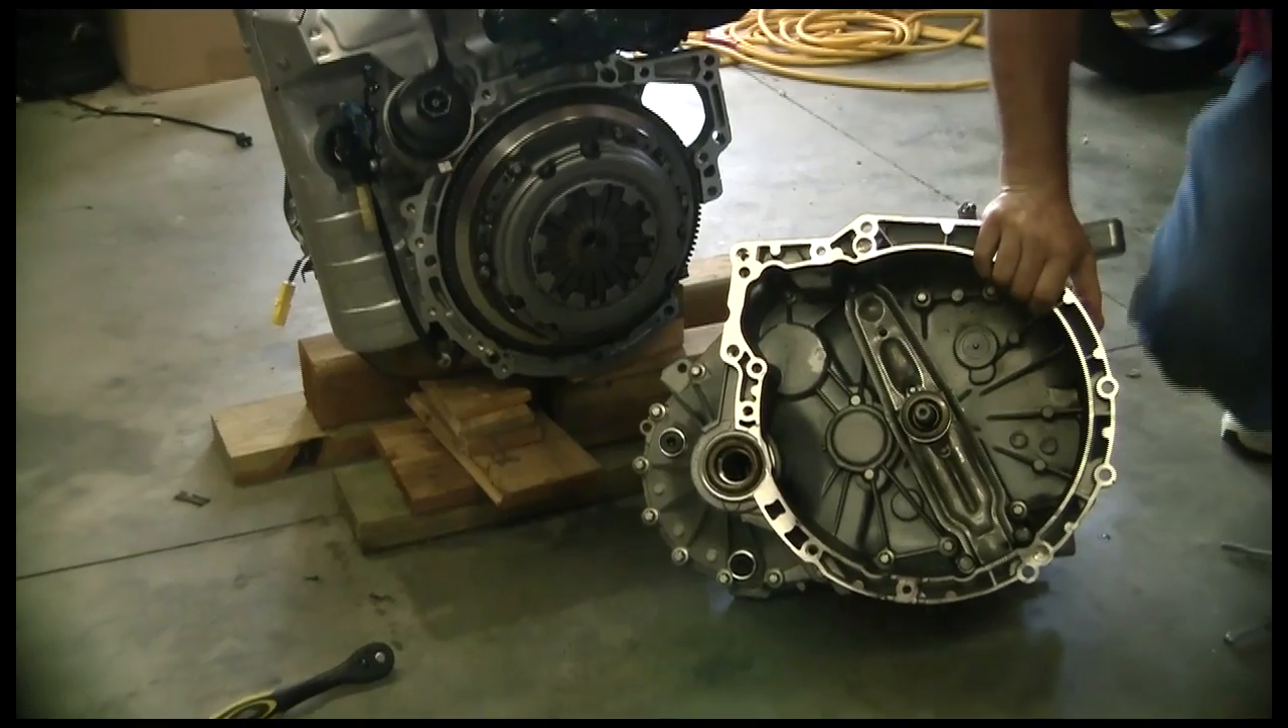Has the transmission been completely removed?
Yes.